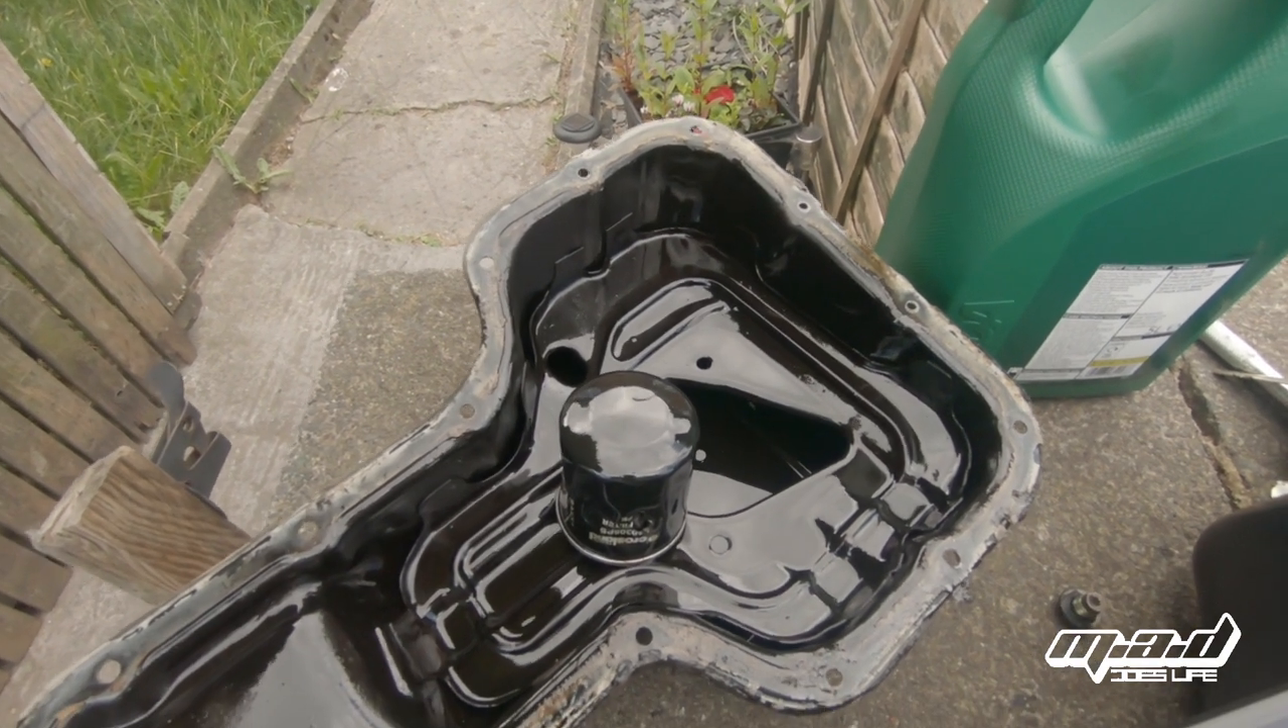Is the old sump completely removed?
Yes.